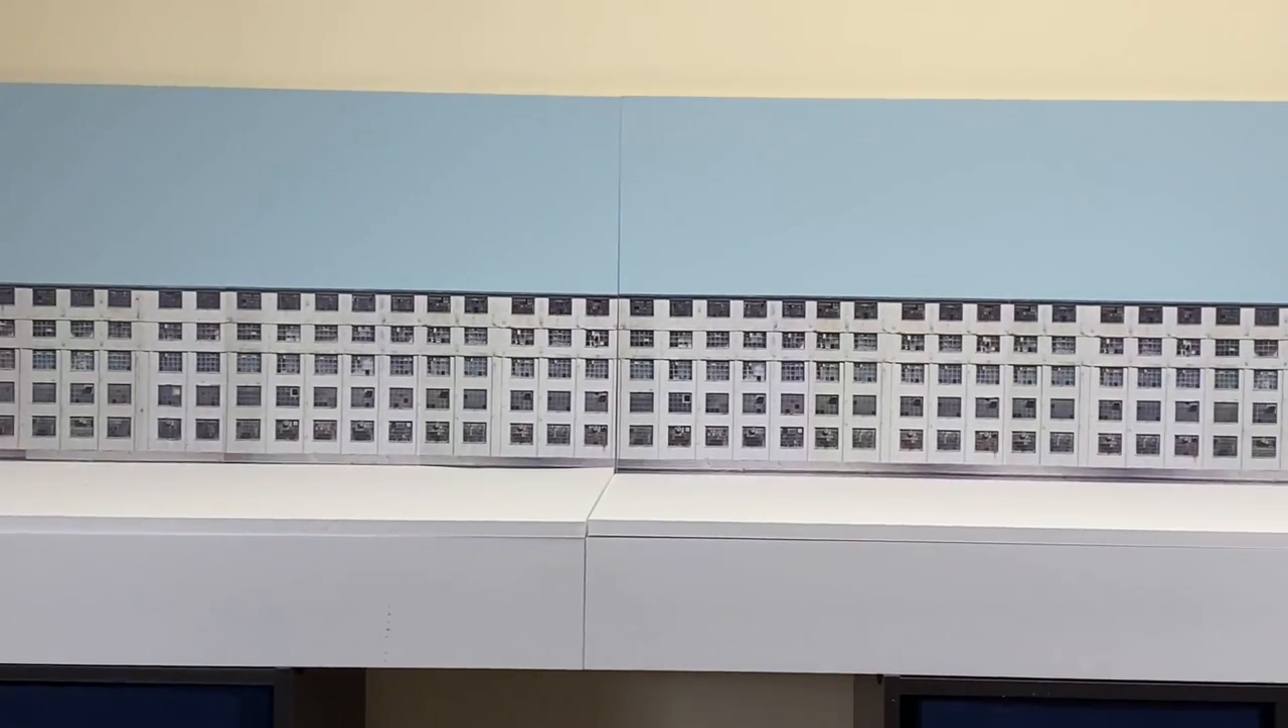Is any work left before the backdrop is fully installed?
No.